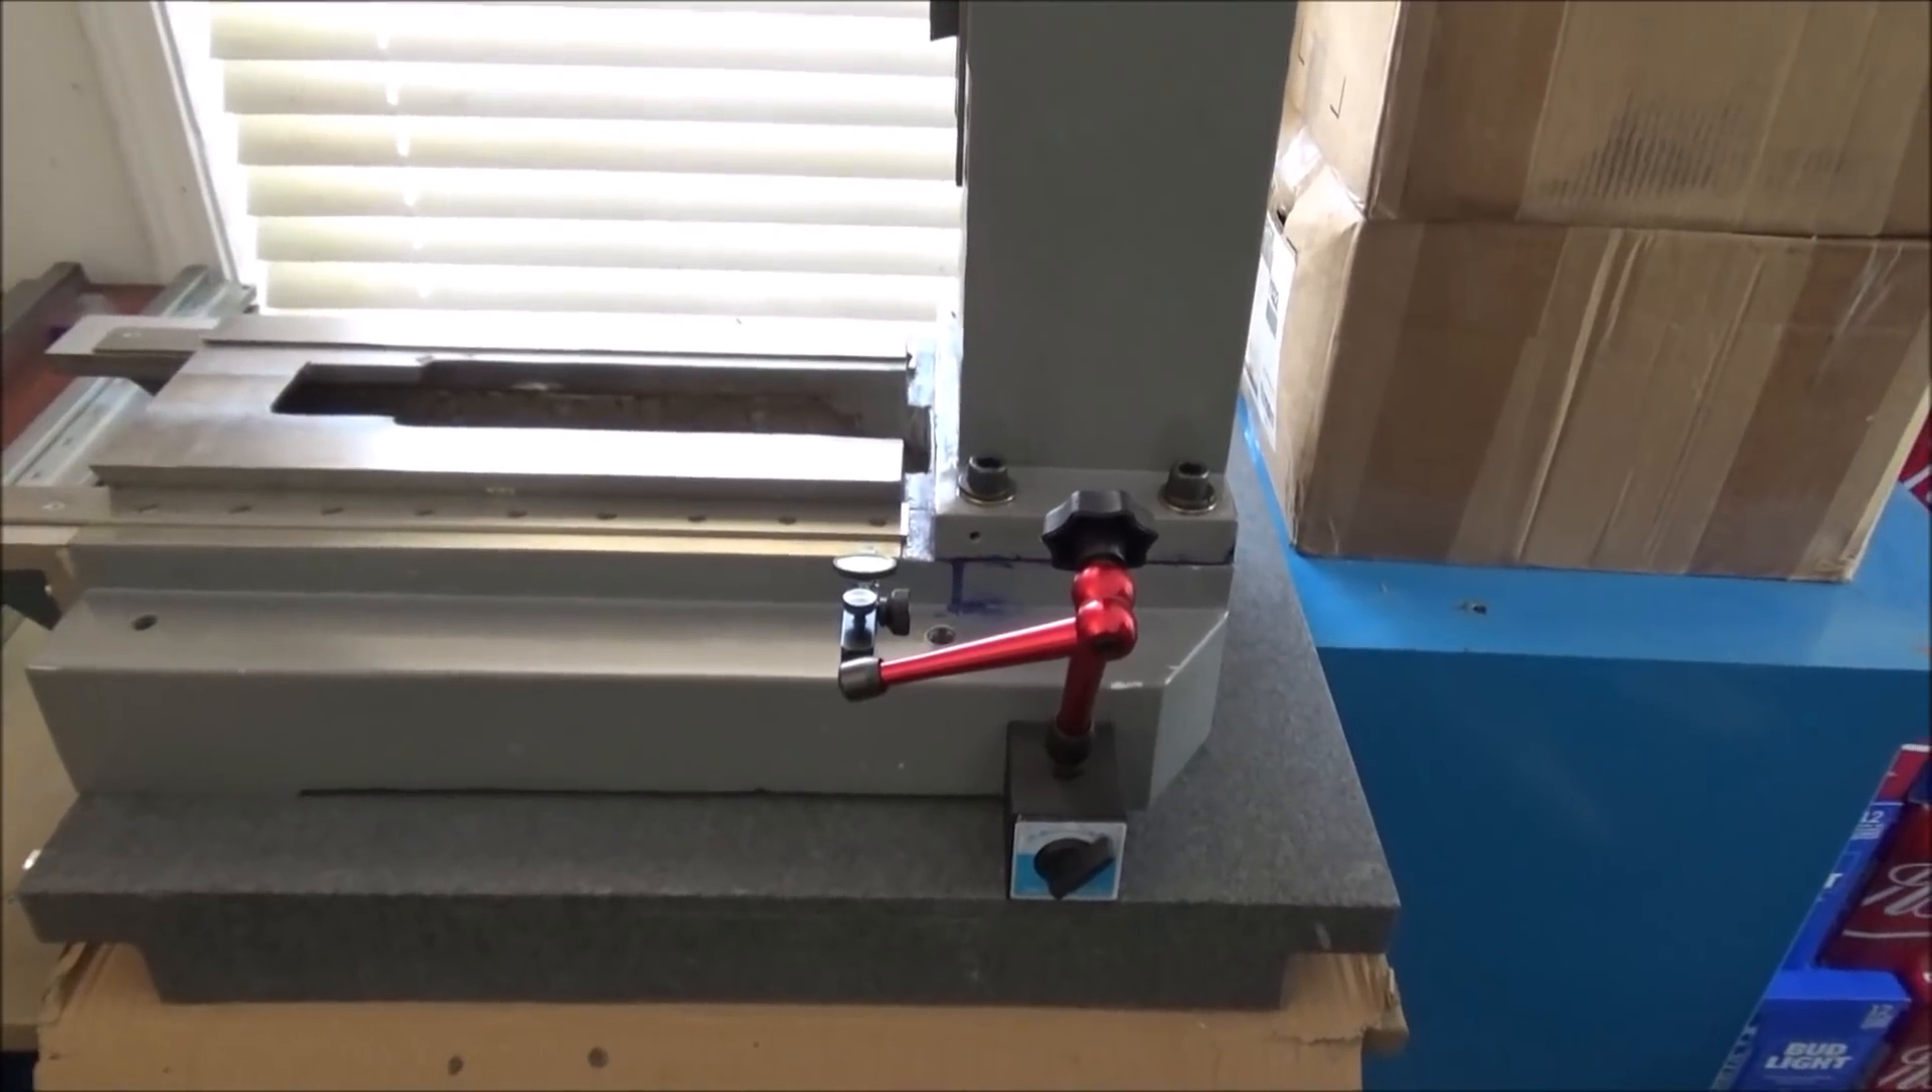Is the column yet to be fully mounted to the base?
No.